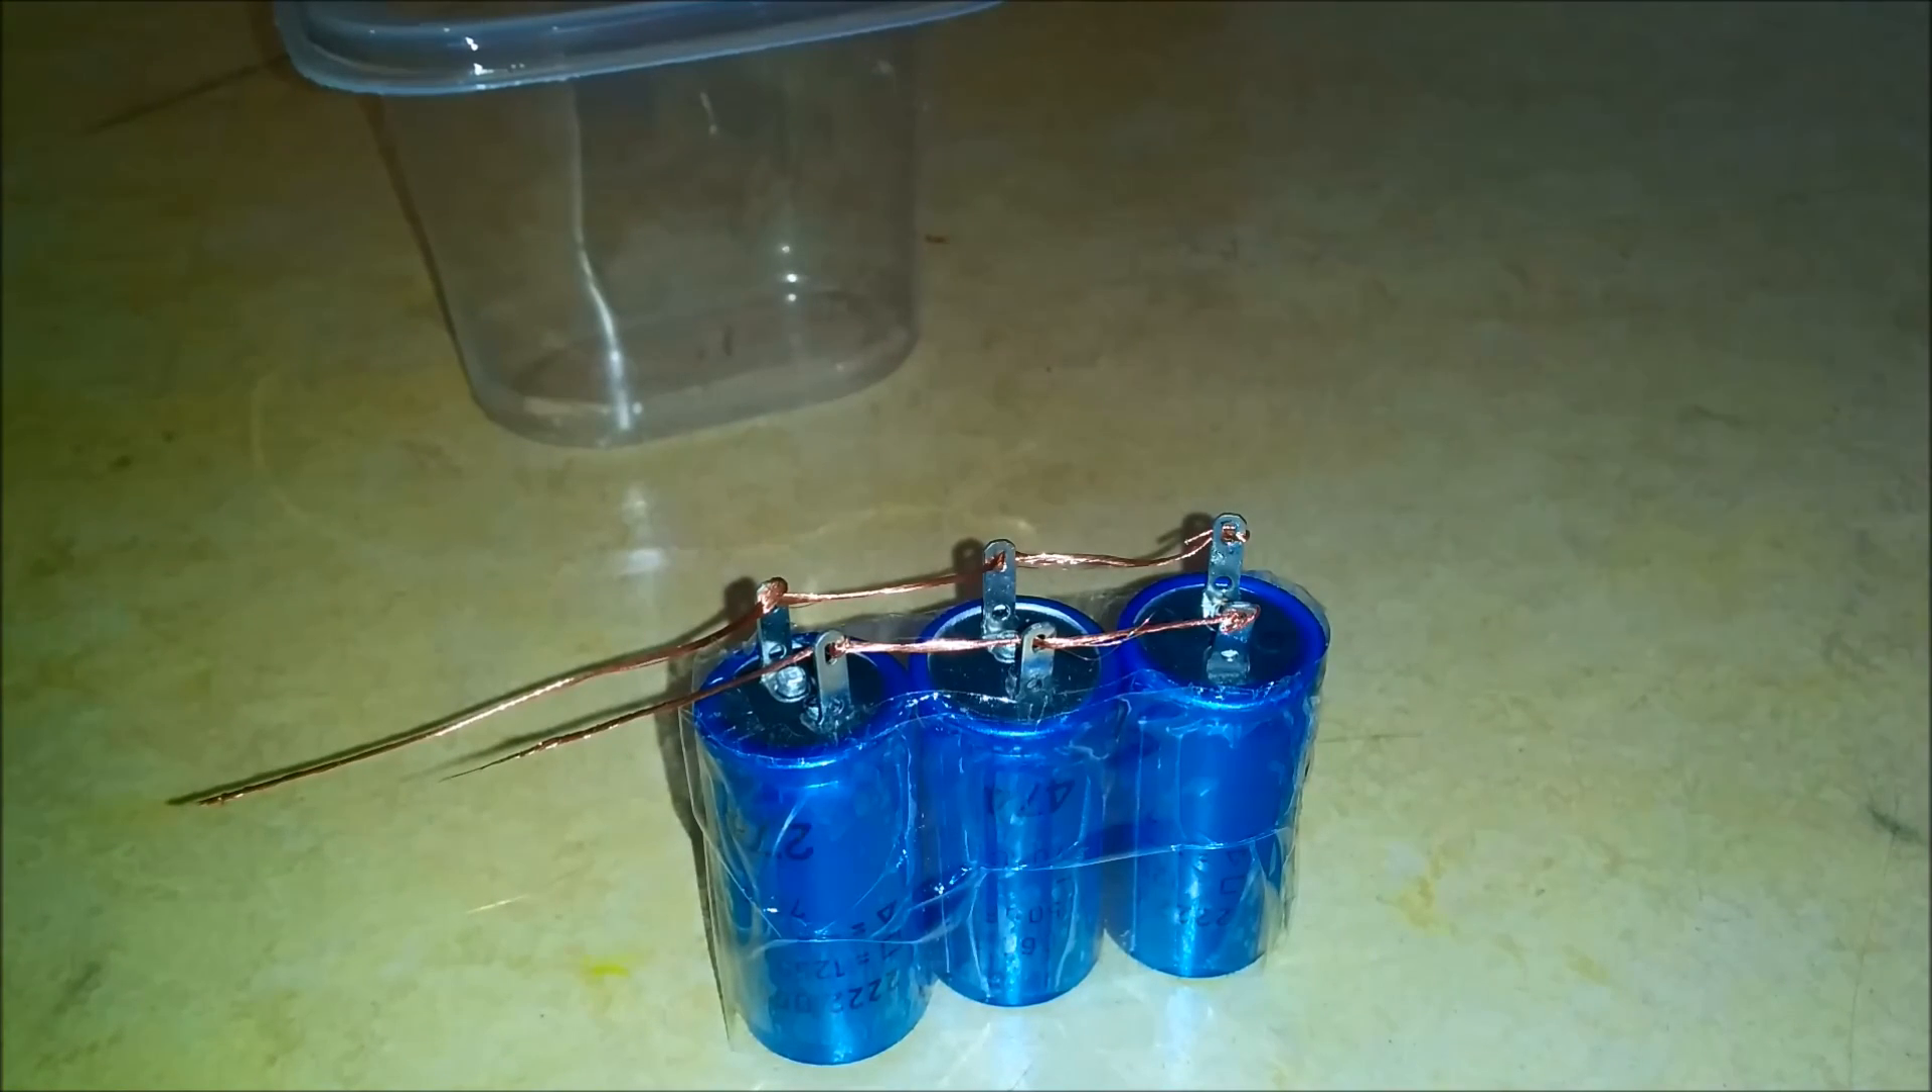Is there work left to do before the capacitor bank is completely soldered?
Yes.